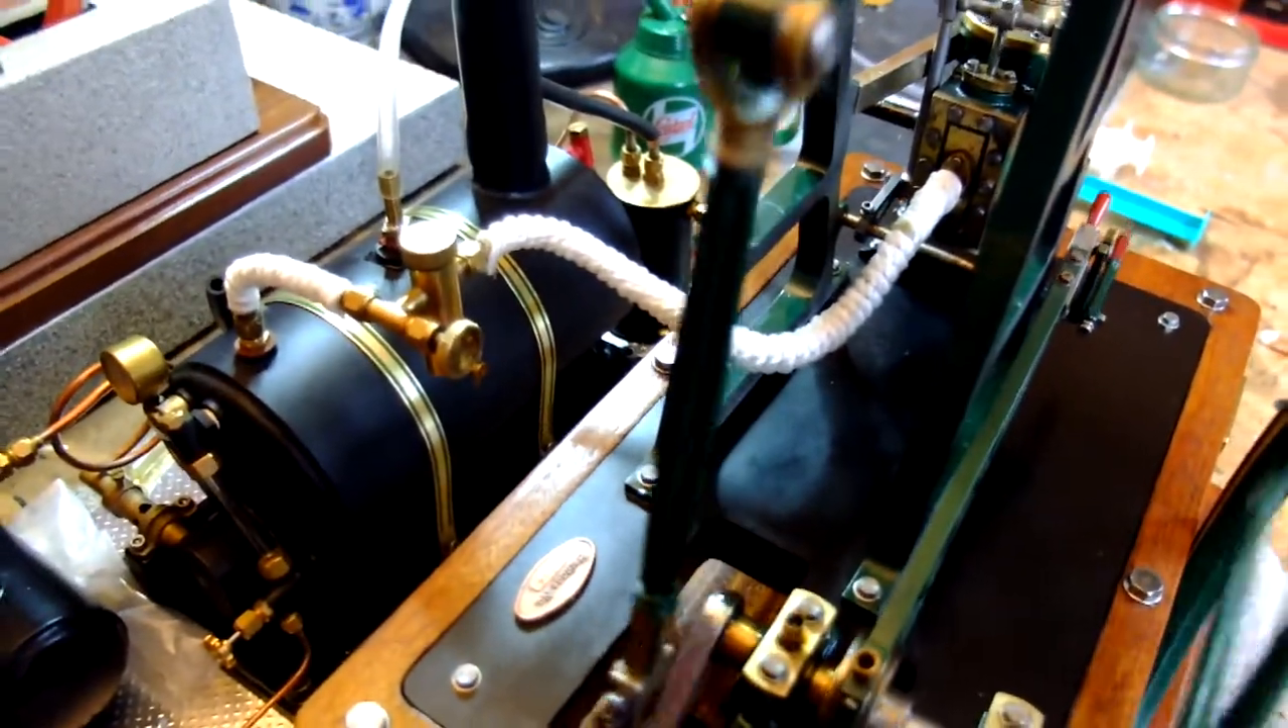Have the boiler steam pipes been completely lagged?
Yes.